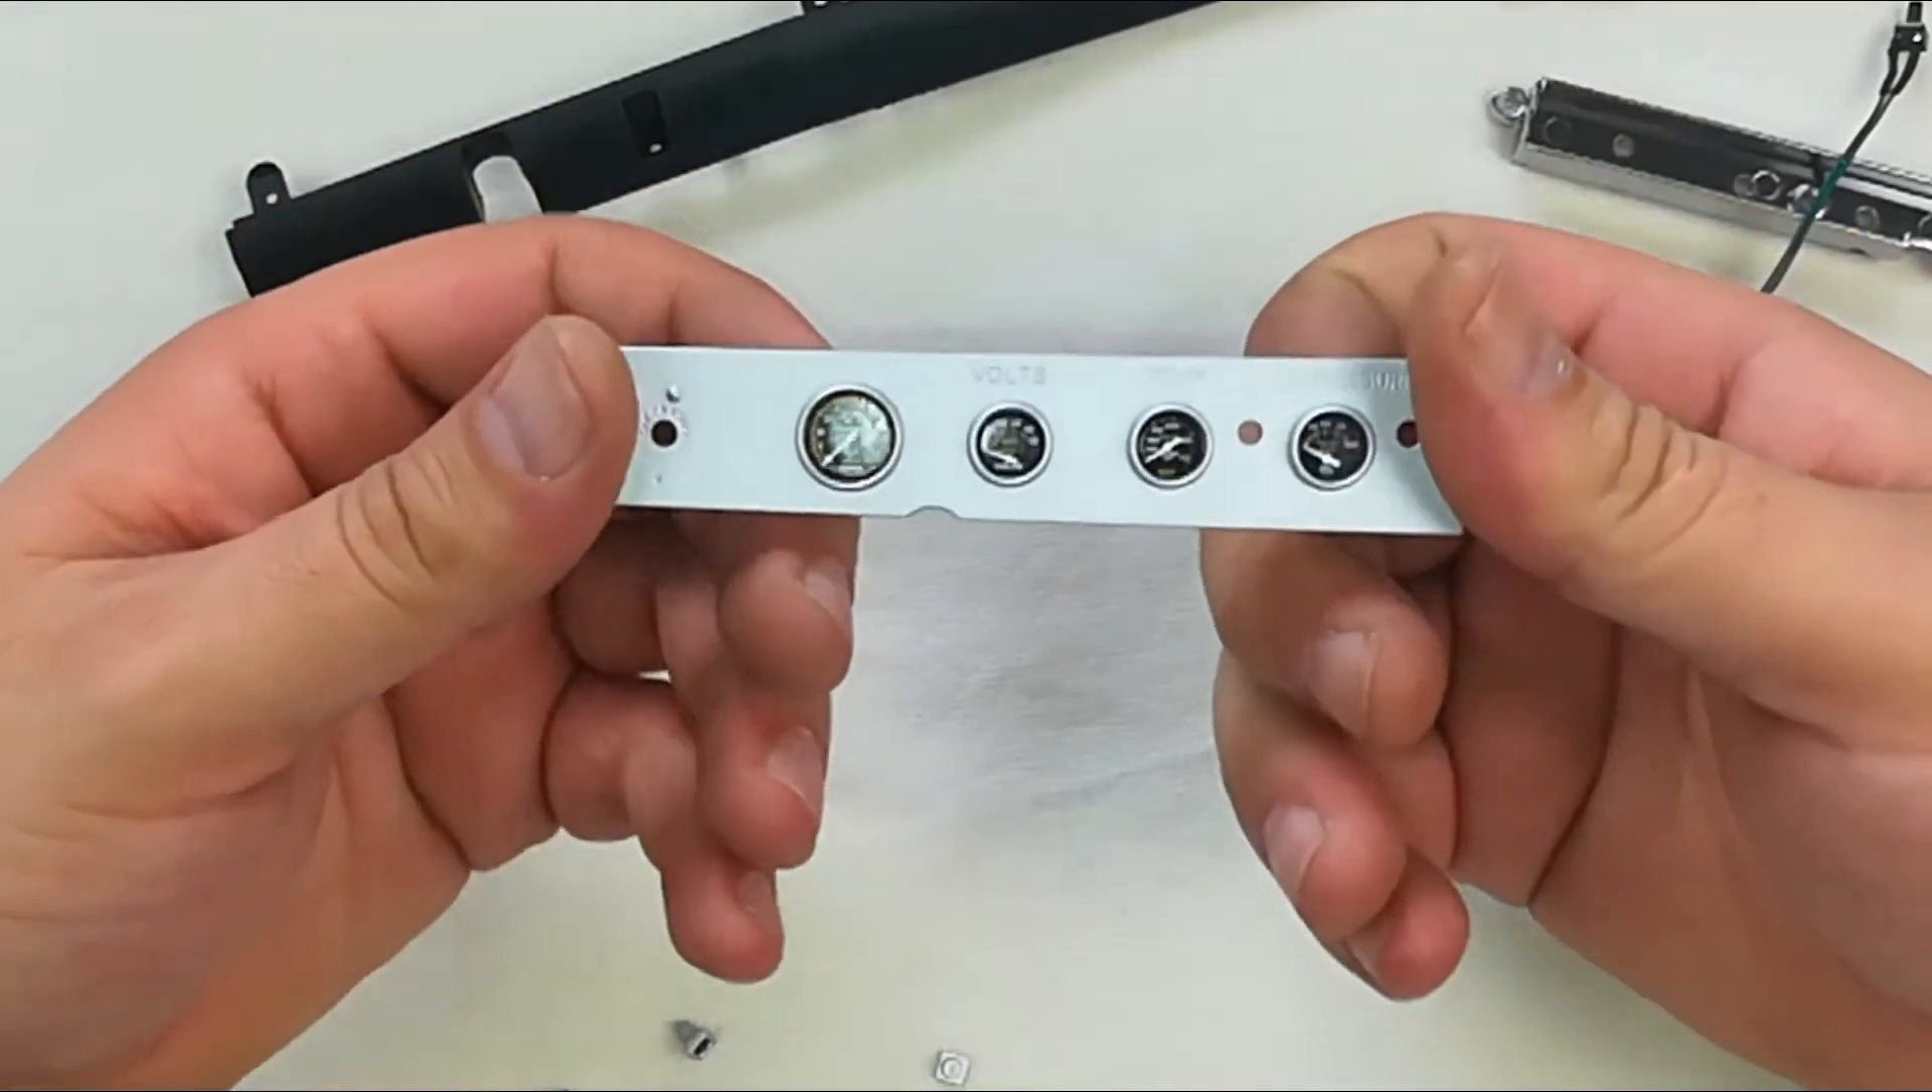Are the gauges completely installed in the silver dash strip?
Yes.